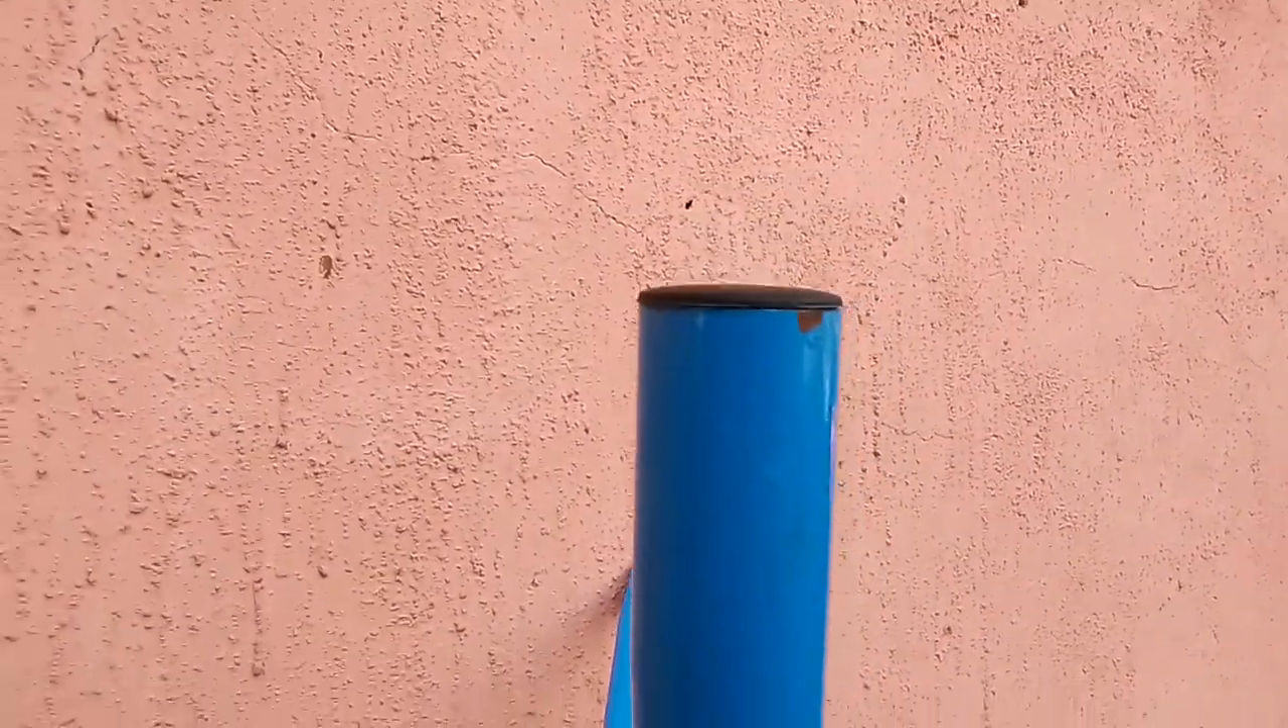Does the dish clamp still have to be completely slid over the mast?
Yes.